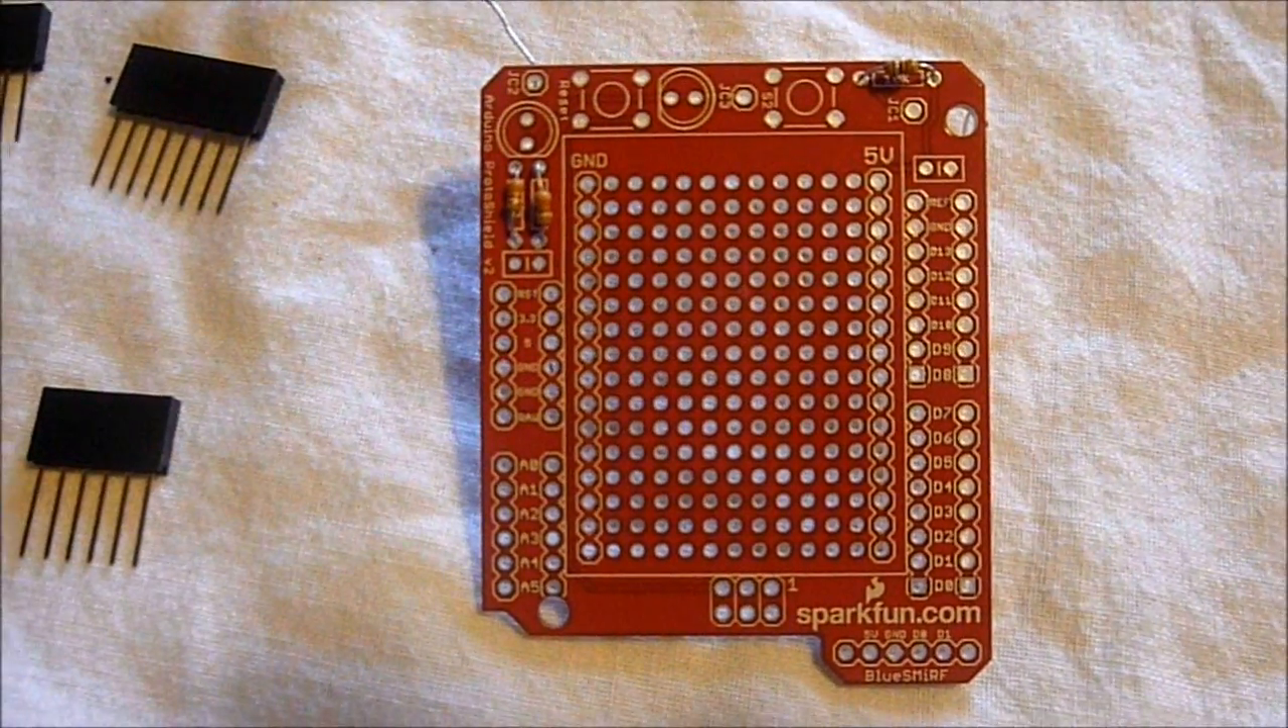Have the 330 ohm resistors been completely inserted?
Yes.